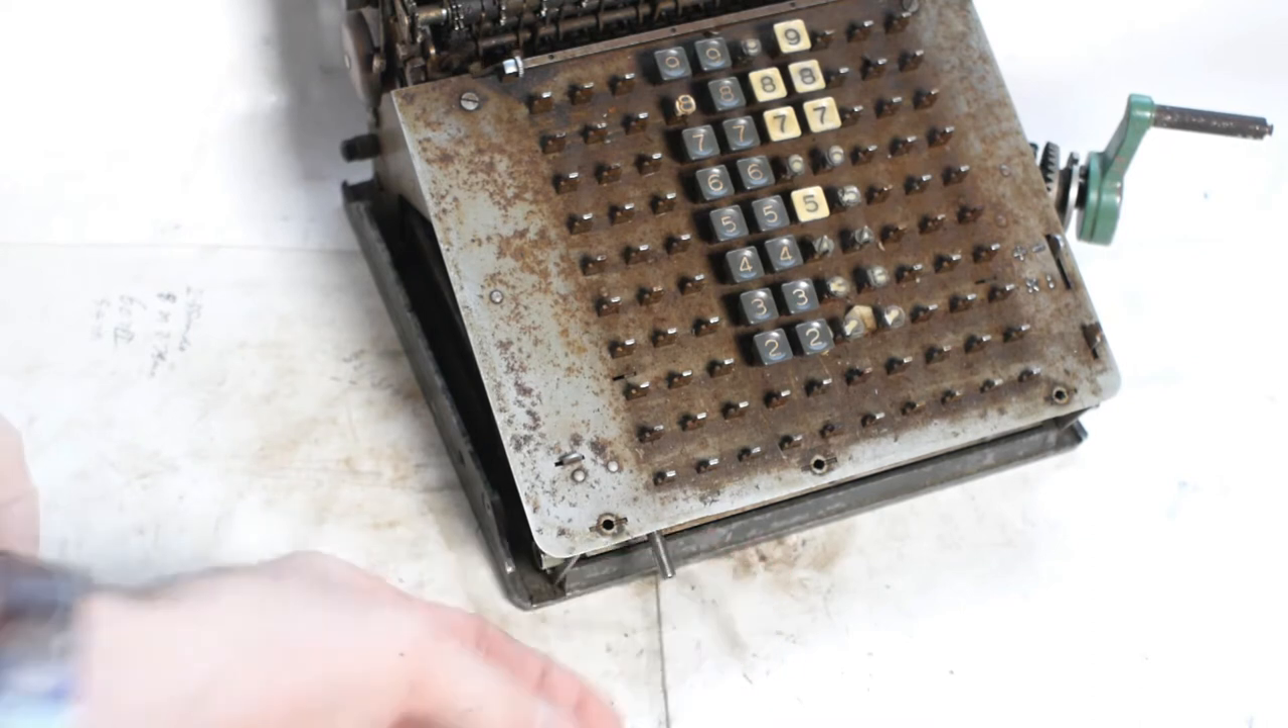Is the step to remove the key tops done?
No.